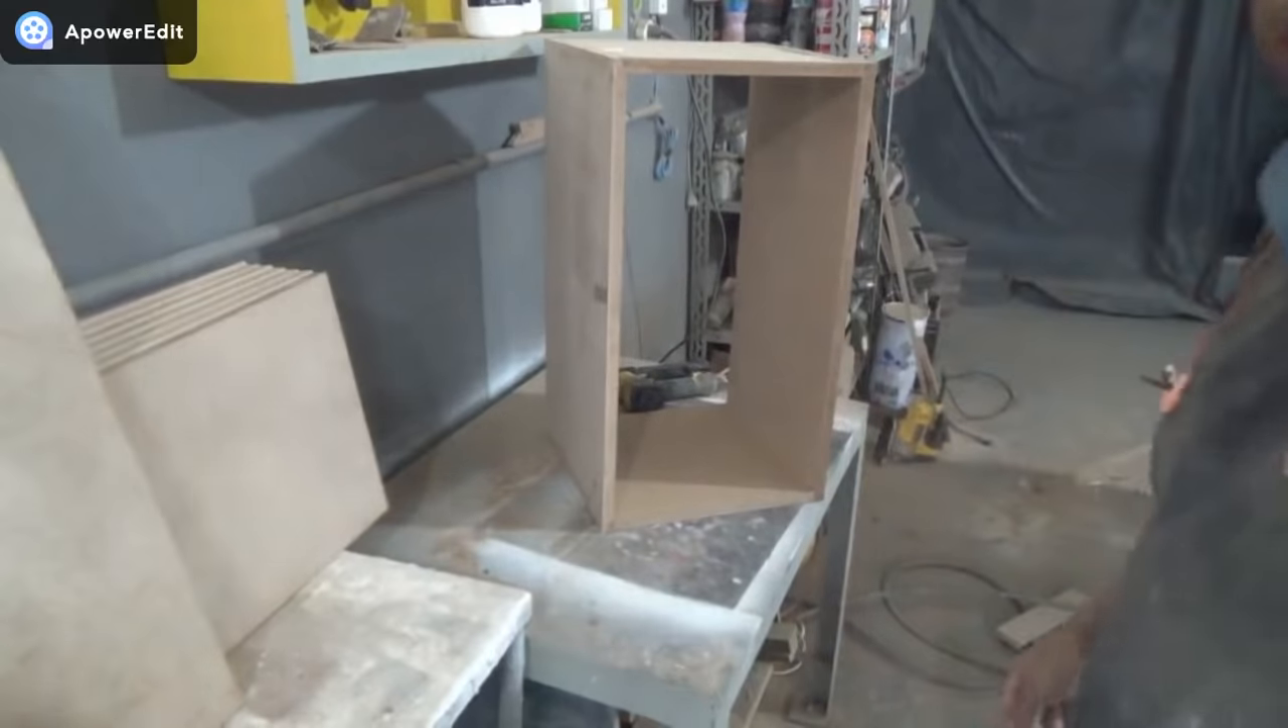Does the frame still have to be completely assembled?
No.